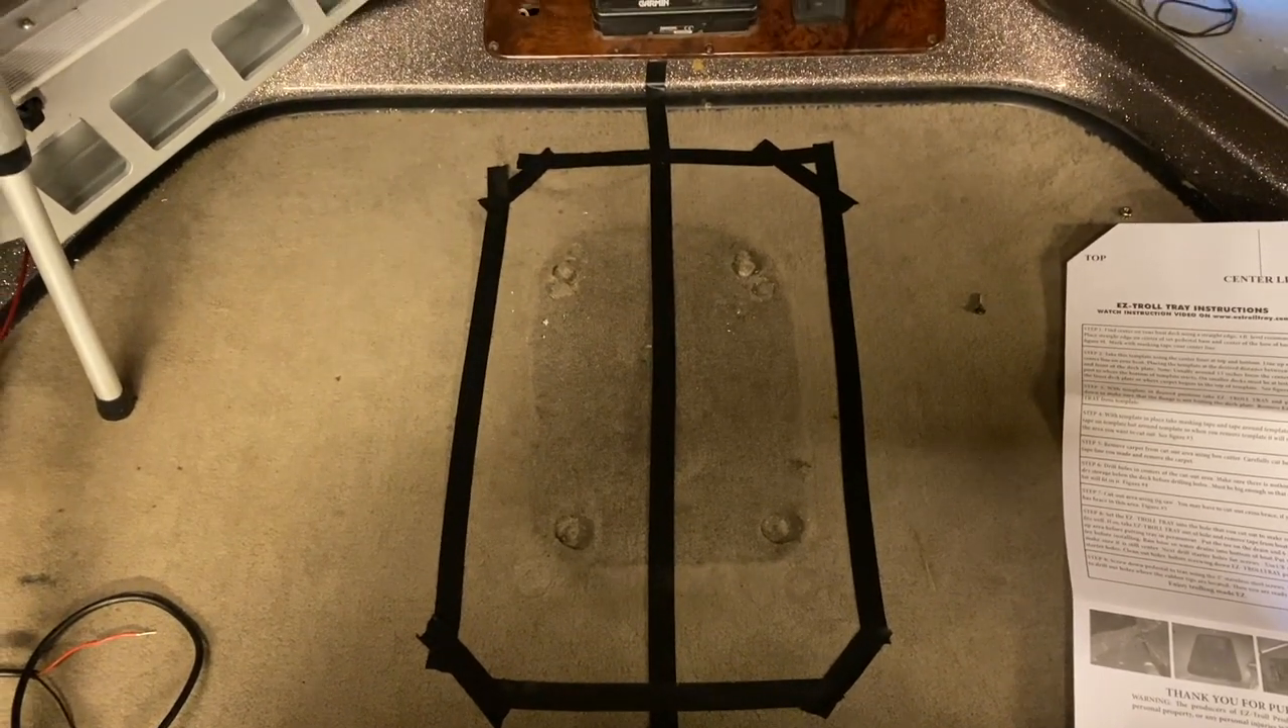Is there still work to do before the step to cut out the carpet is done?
Yes.